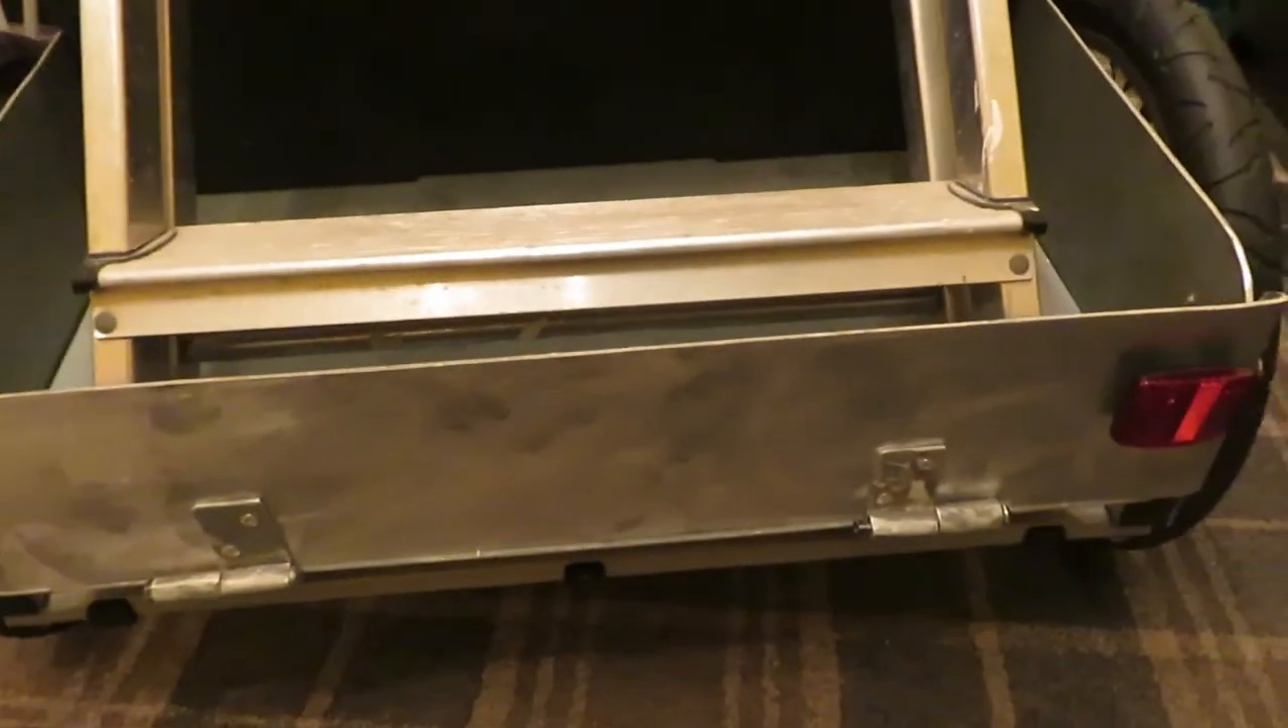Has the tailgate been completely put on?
Yes.